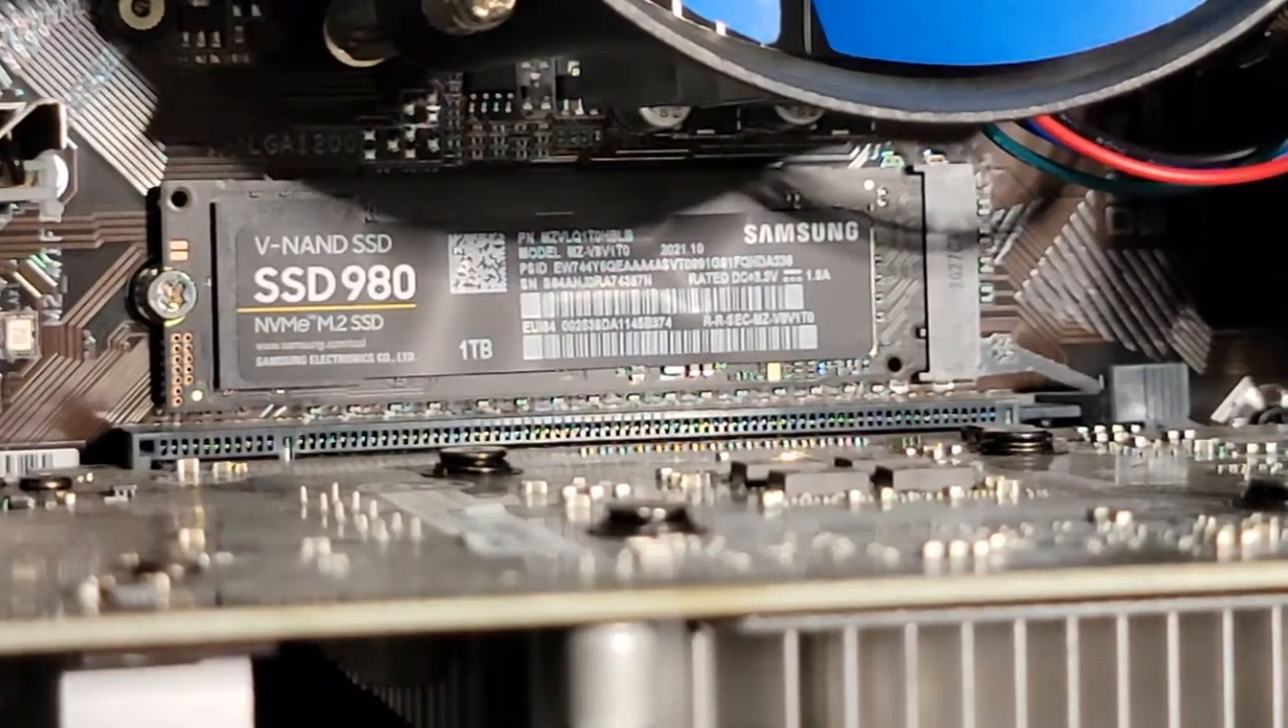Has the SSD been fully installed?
Yes.